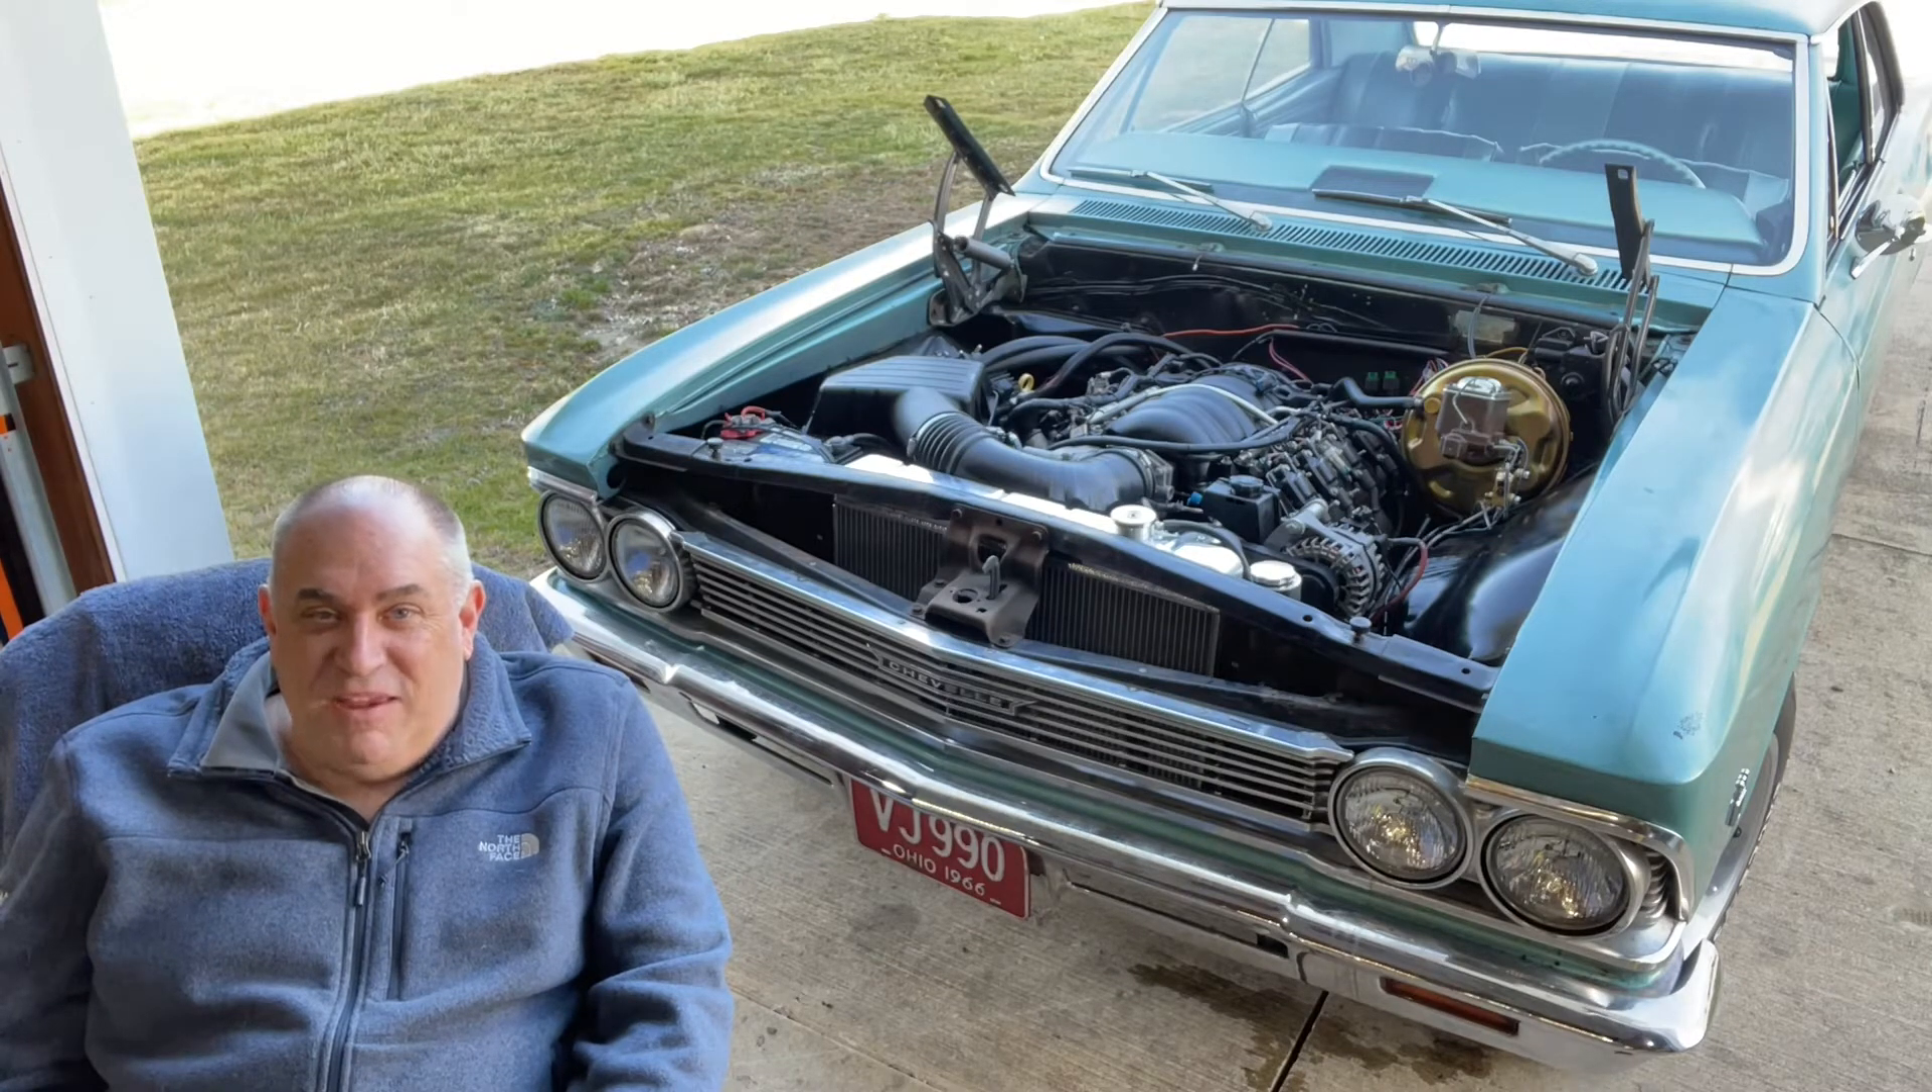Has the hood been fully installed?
No.